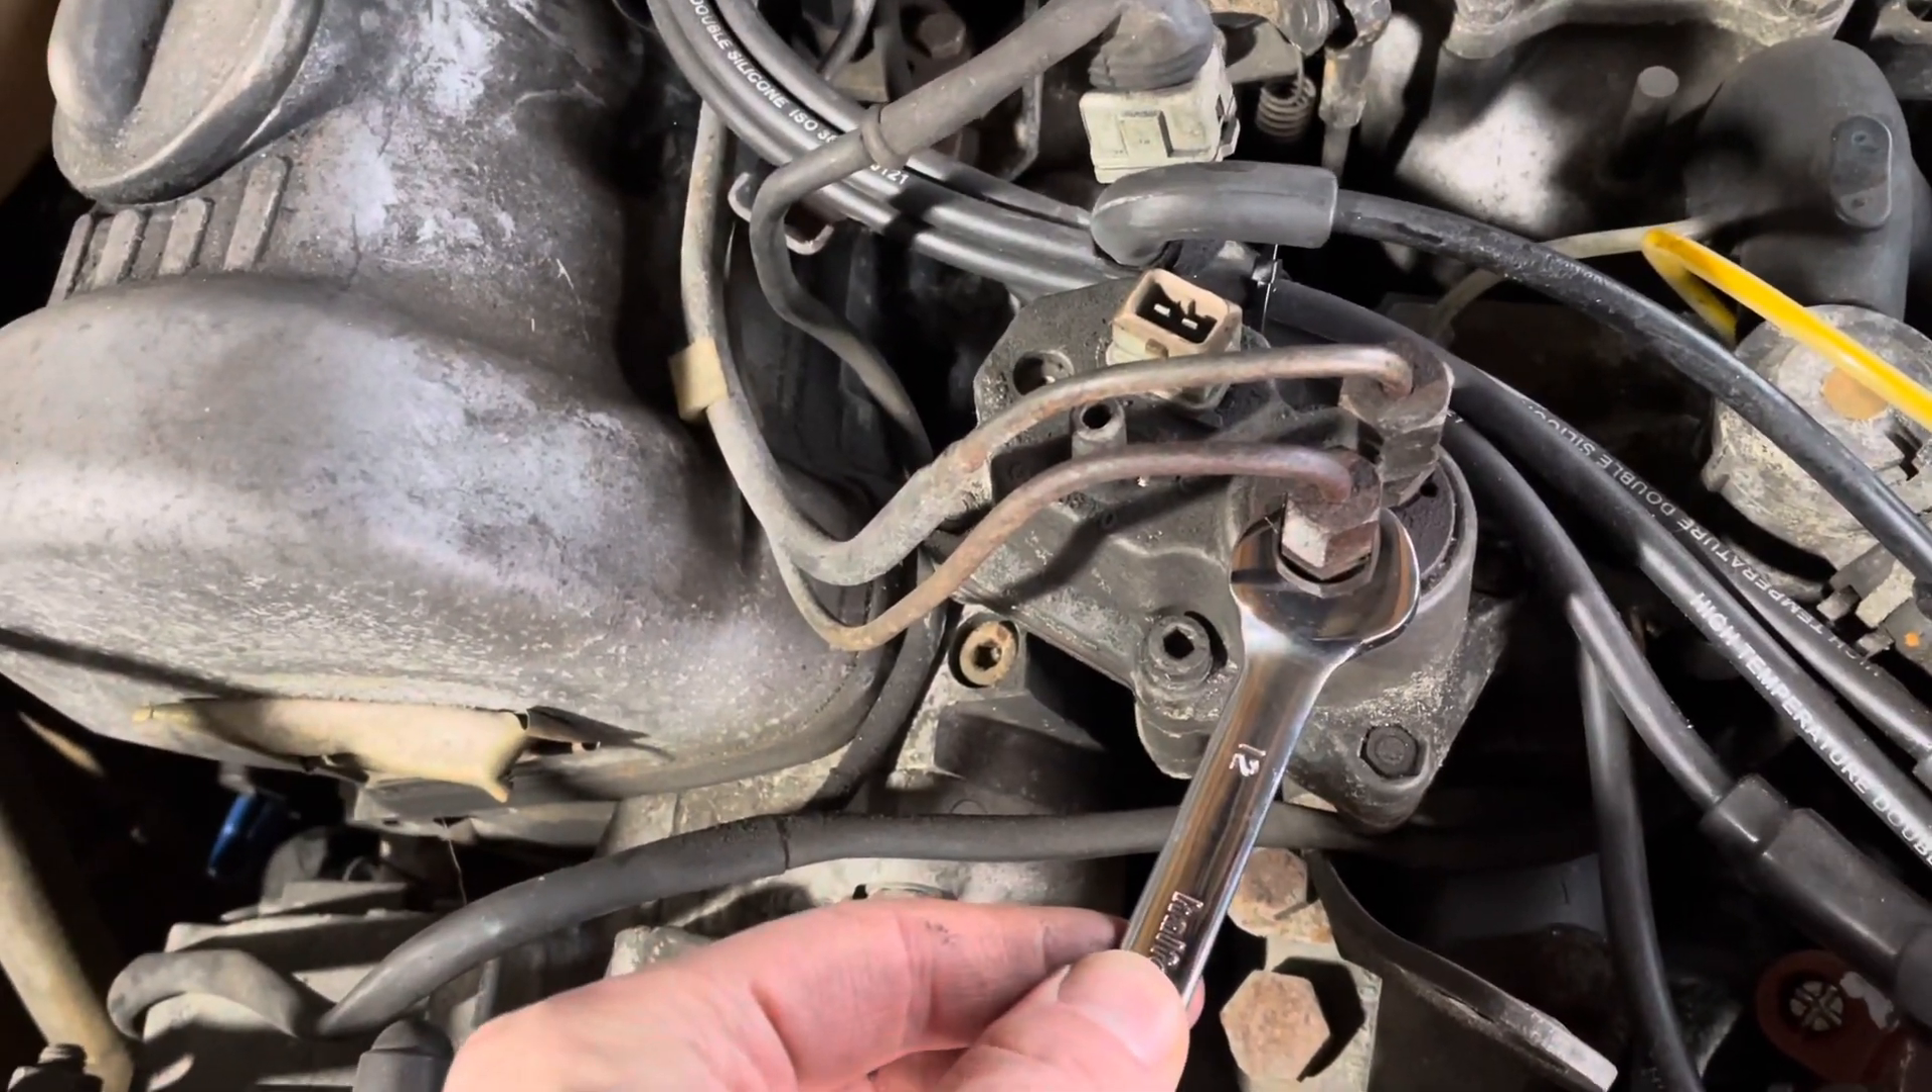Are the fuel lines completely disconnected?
No.